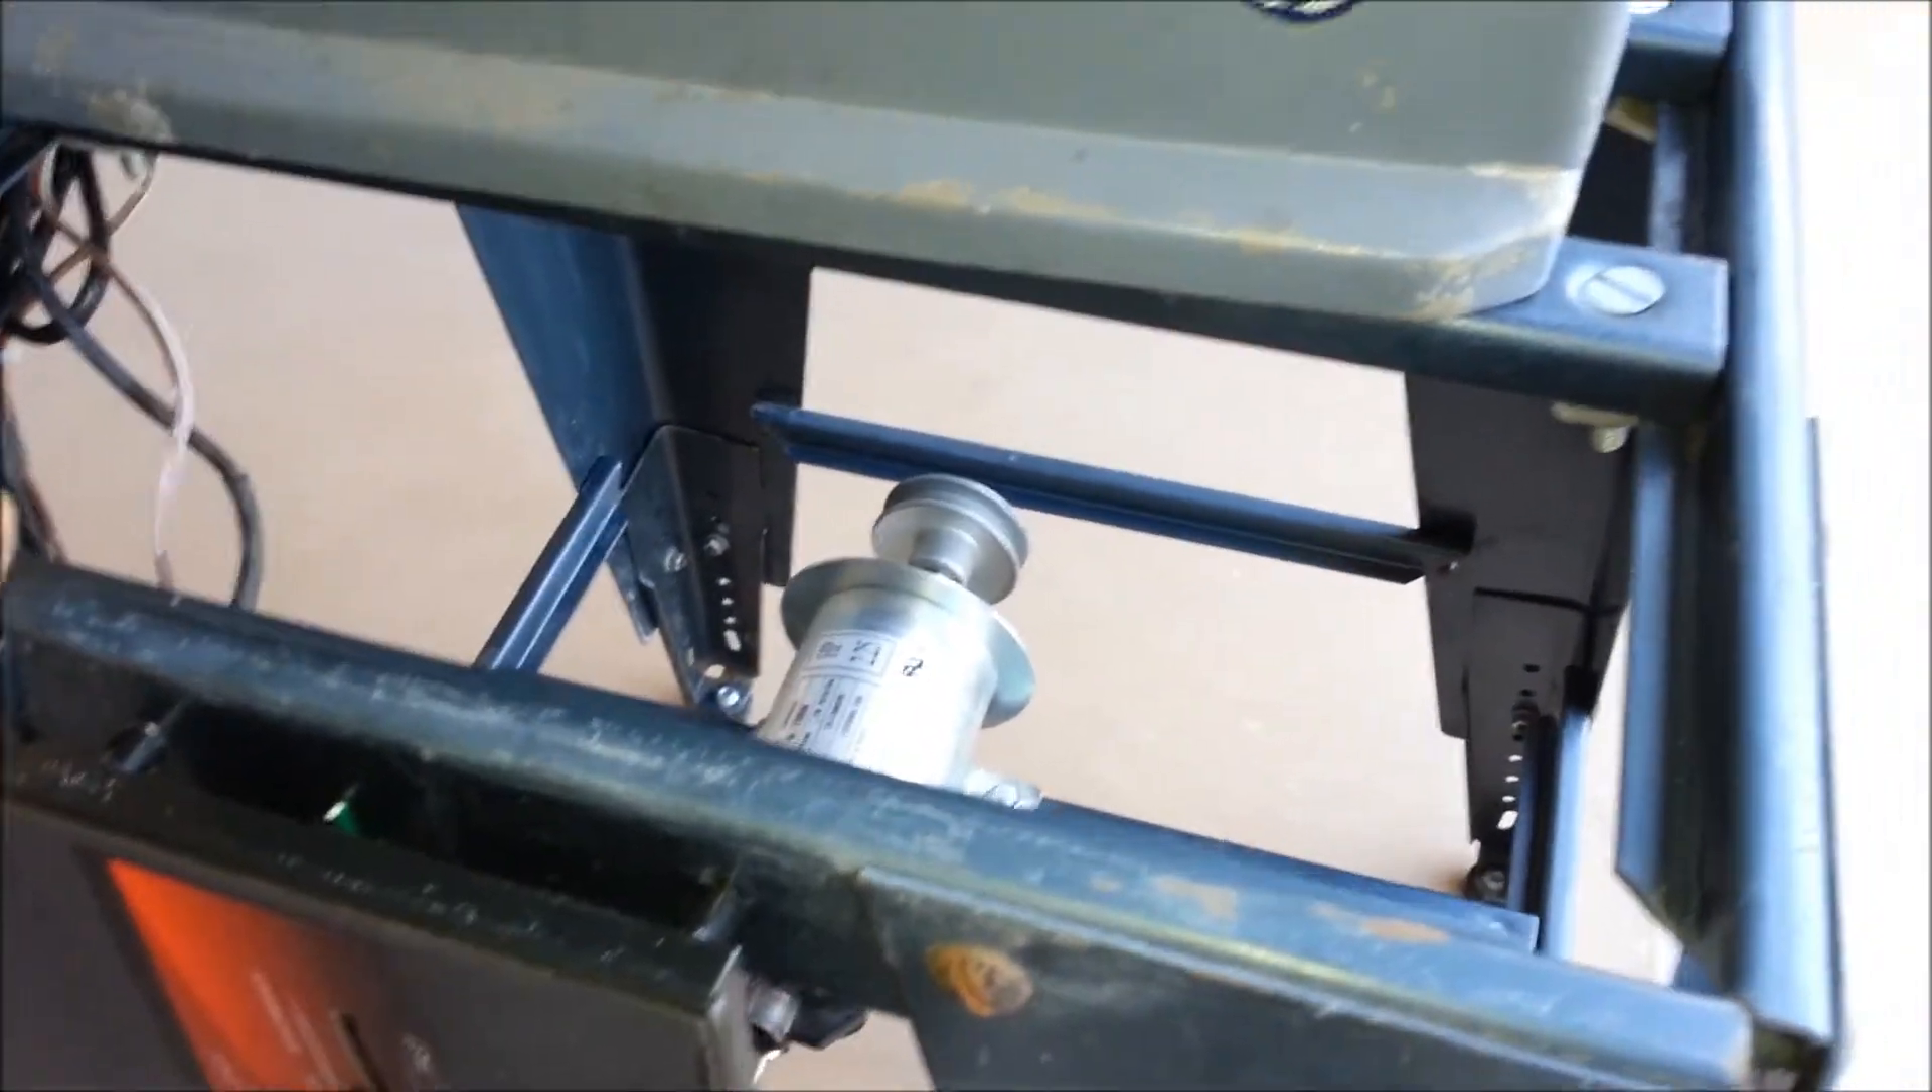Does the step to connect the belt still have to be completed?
Yes.